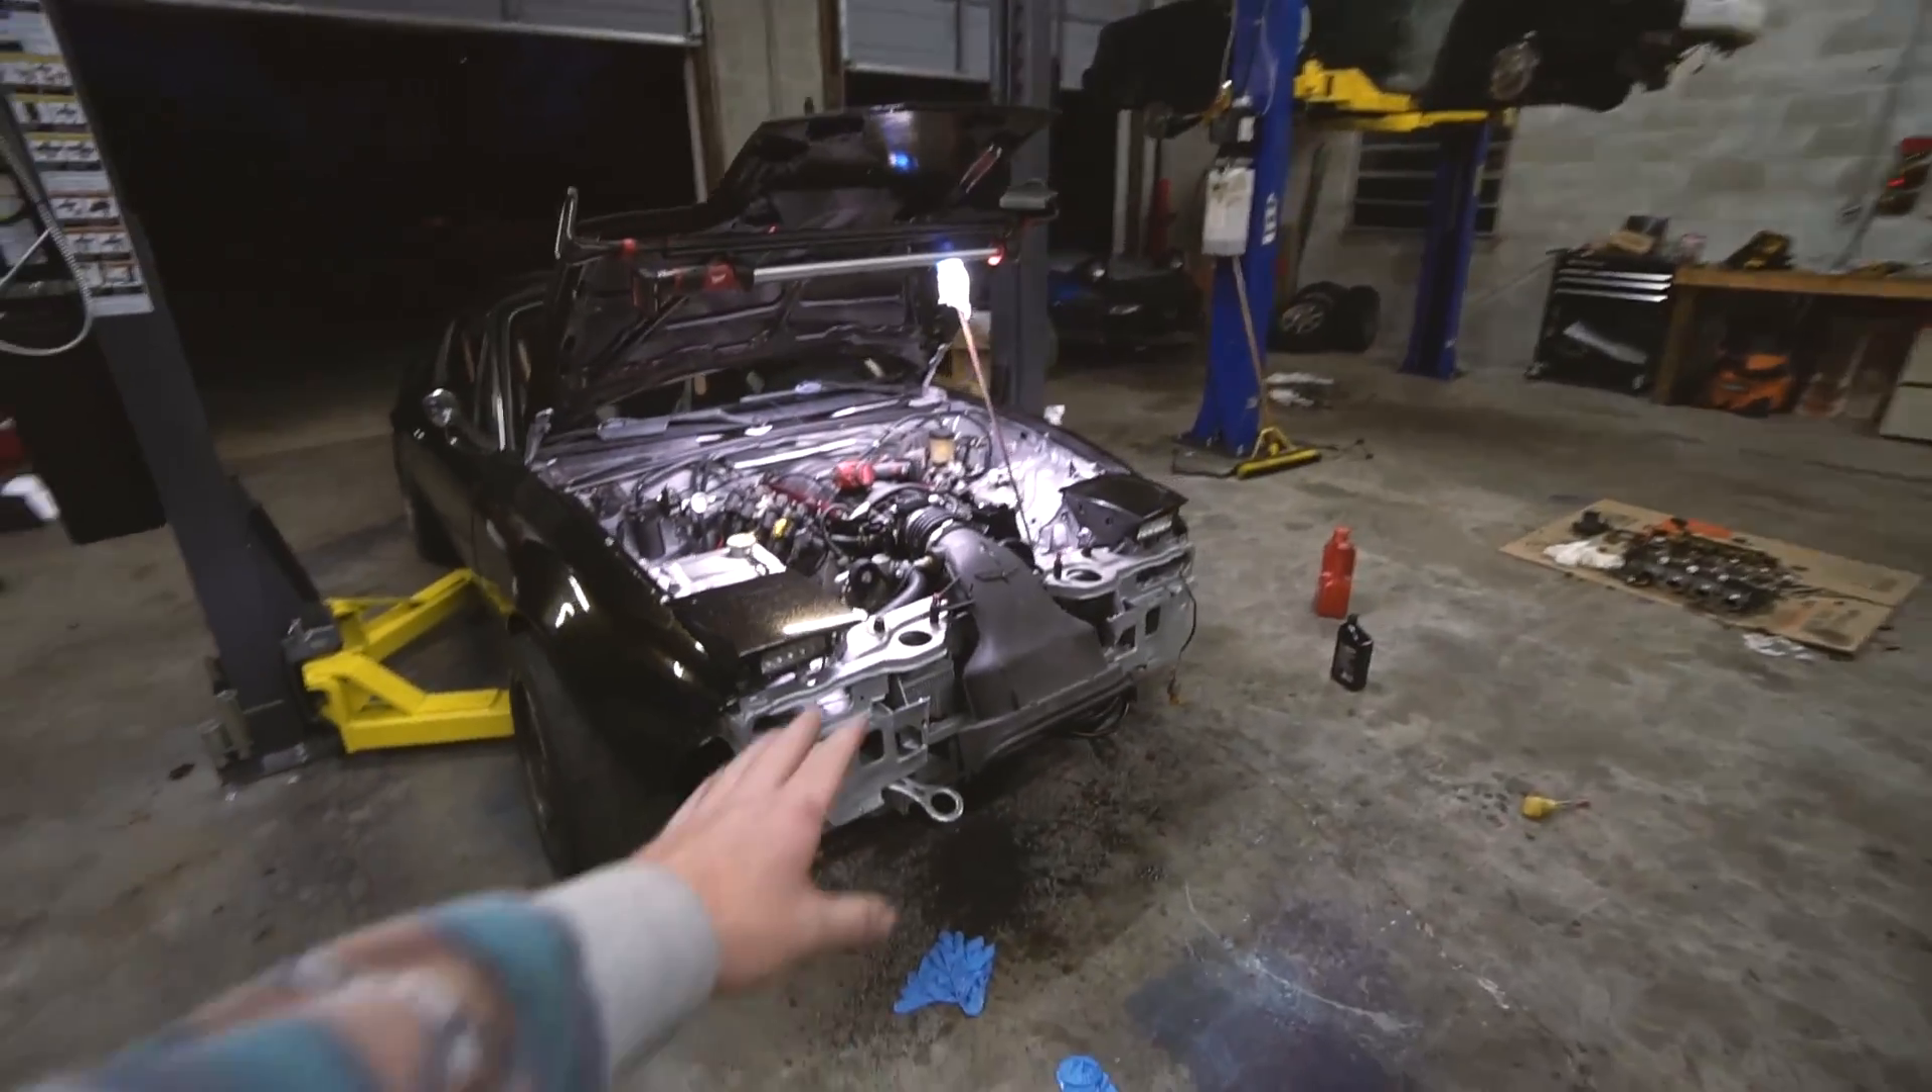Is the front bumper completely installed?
No.